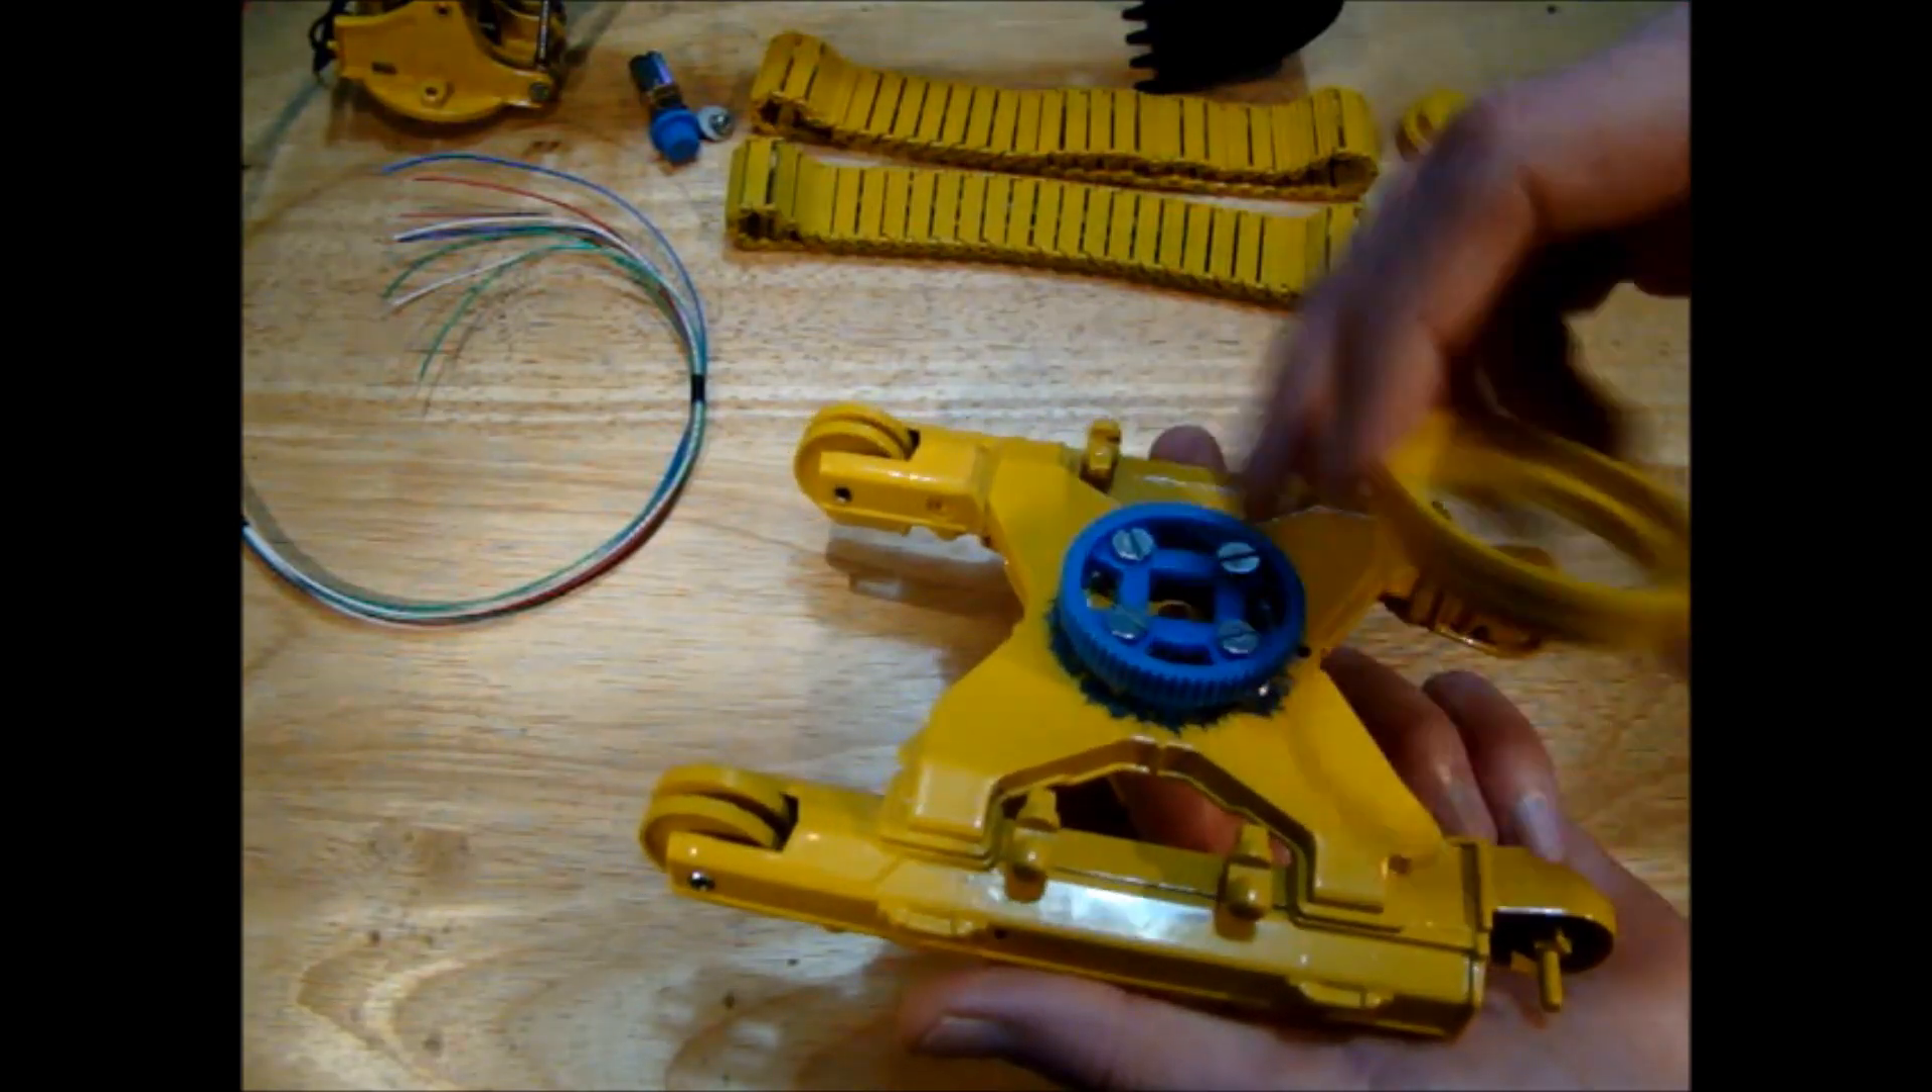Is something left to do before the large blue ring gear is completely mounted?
No.